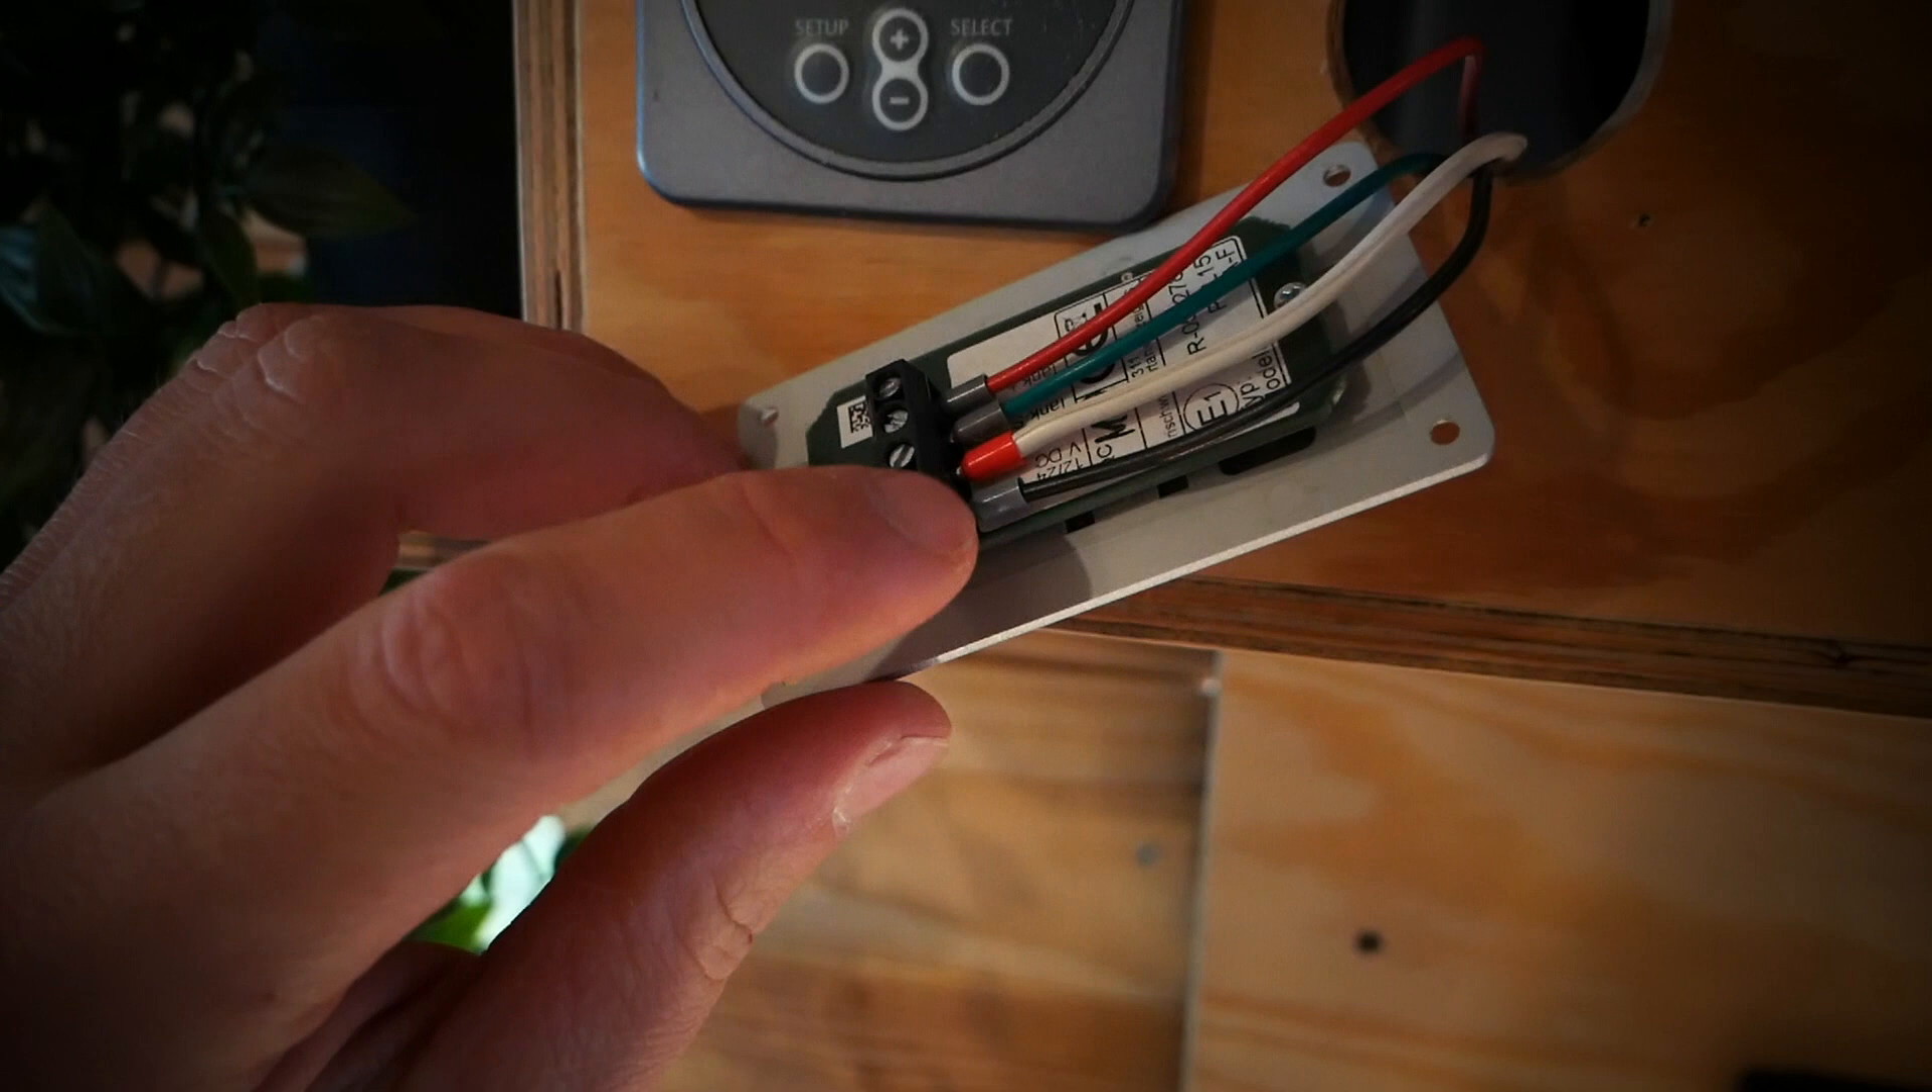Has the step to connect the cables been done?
Yes.